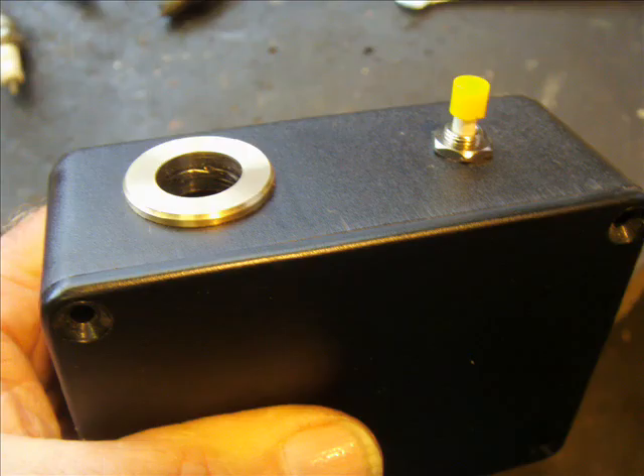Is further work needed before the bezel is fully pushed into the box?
No.